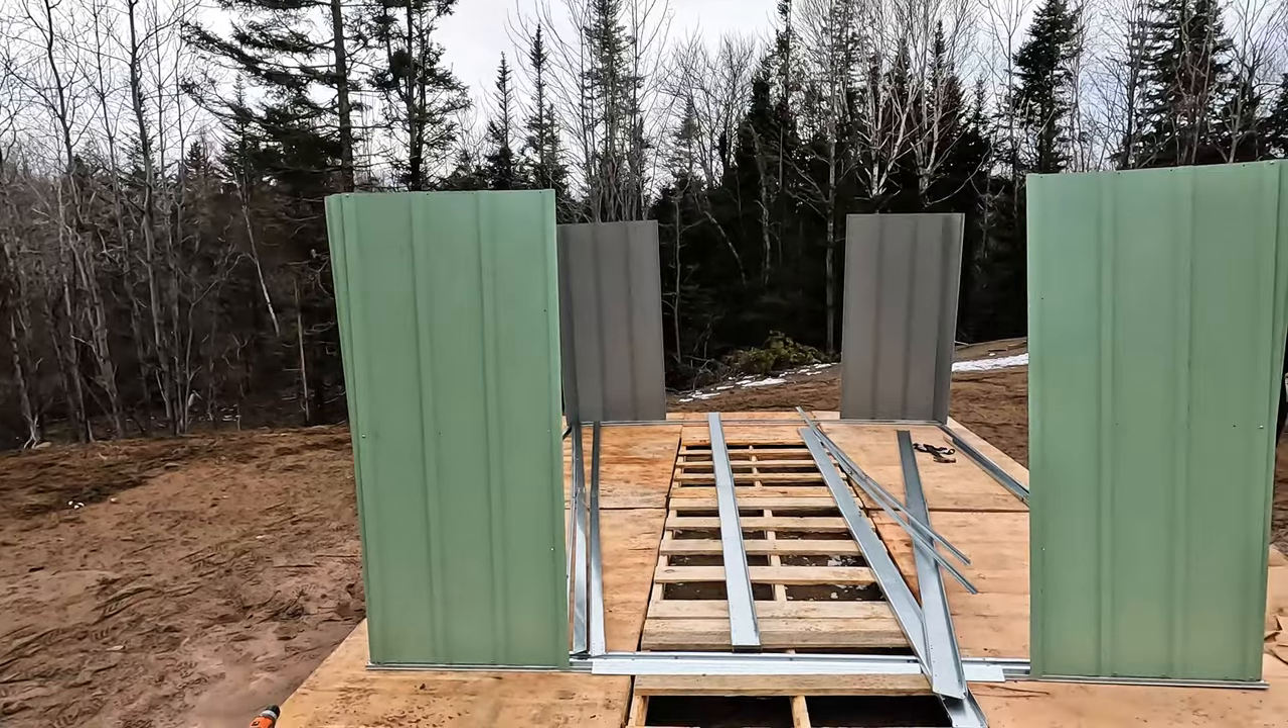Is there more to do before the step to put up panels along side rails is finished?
Yes.